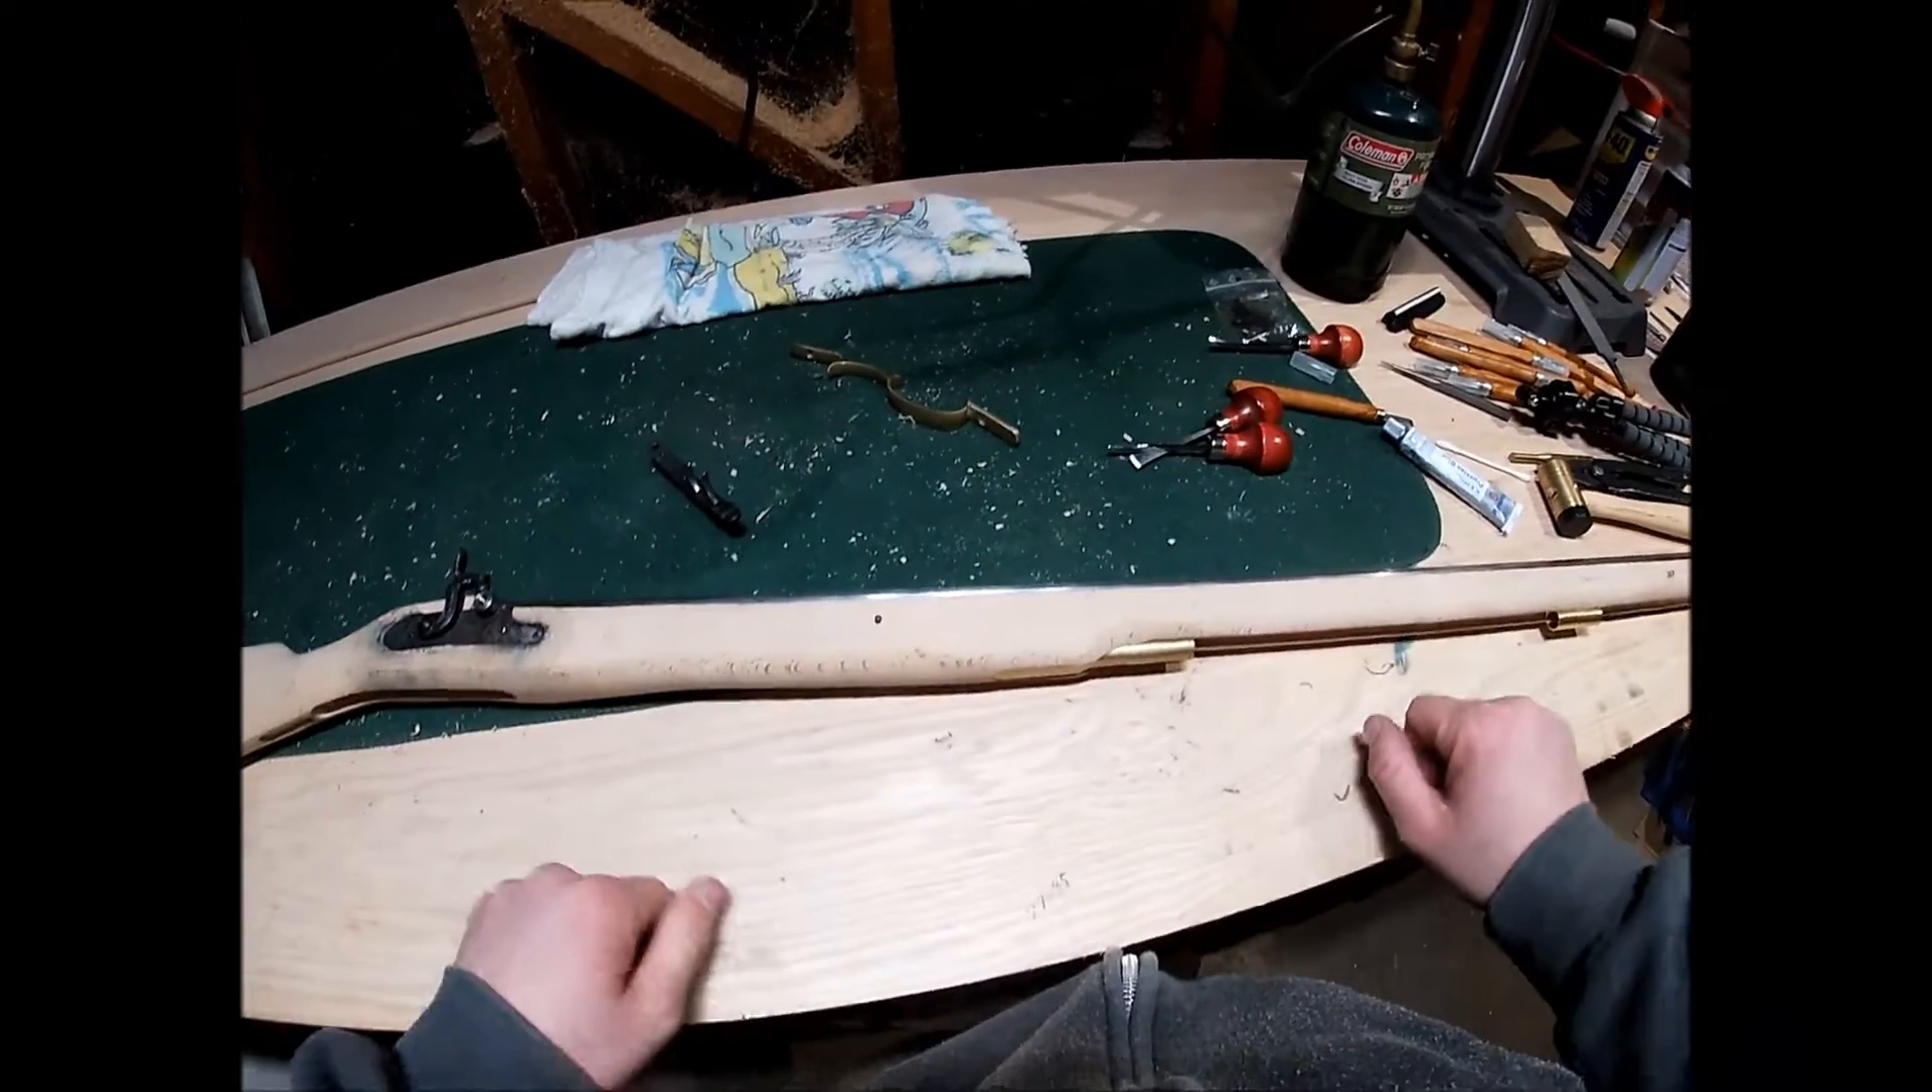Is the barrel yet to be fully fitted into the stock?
No.